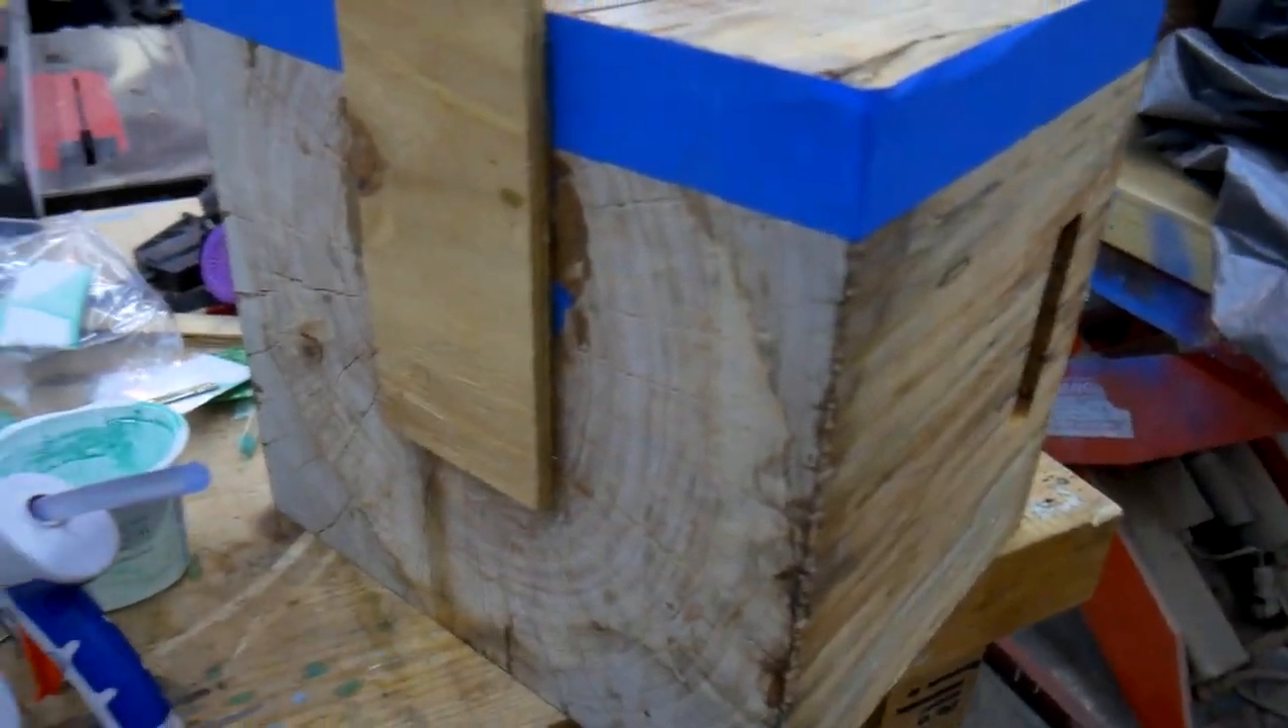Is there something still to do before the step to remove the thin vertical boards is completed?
Yes.